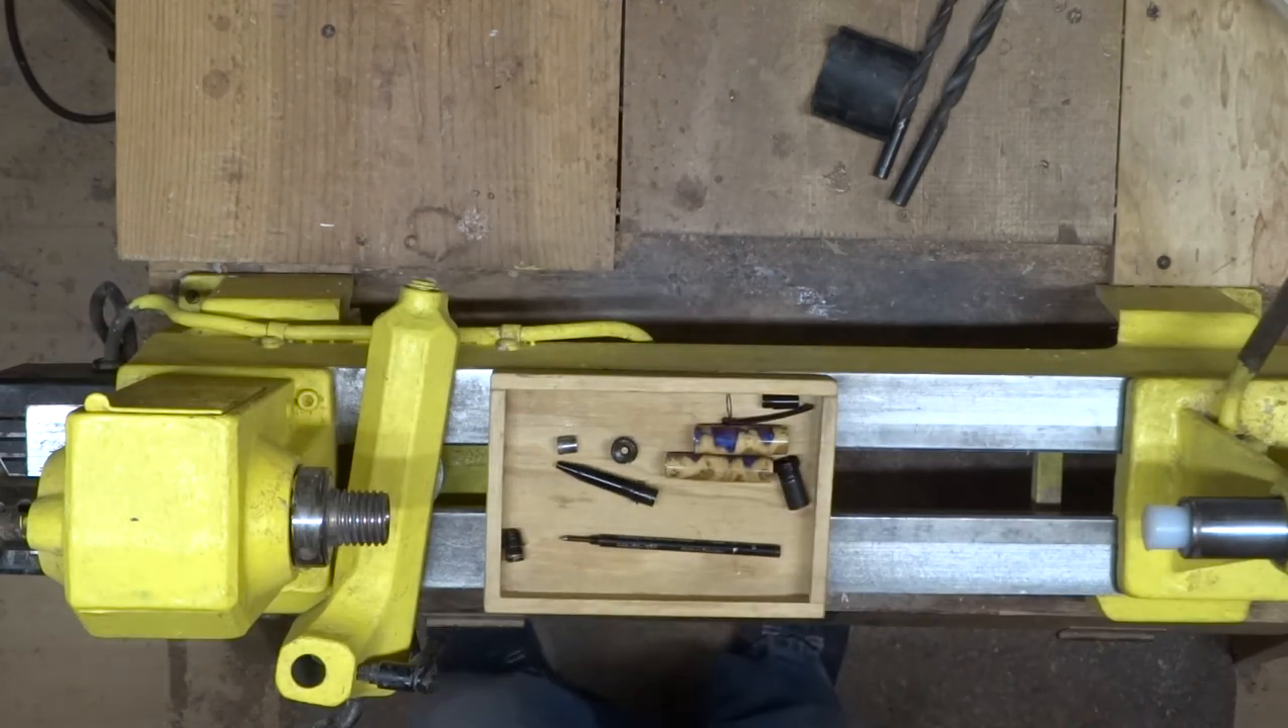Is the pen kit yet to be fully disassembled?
No.